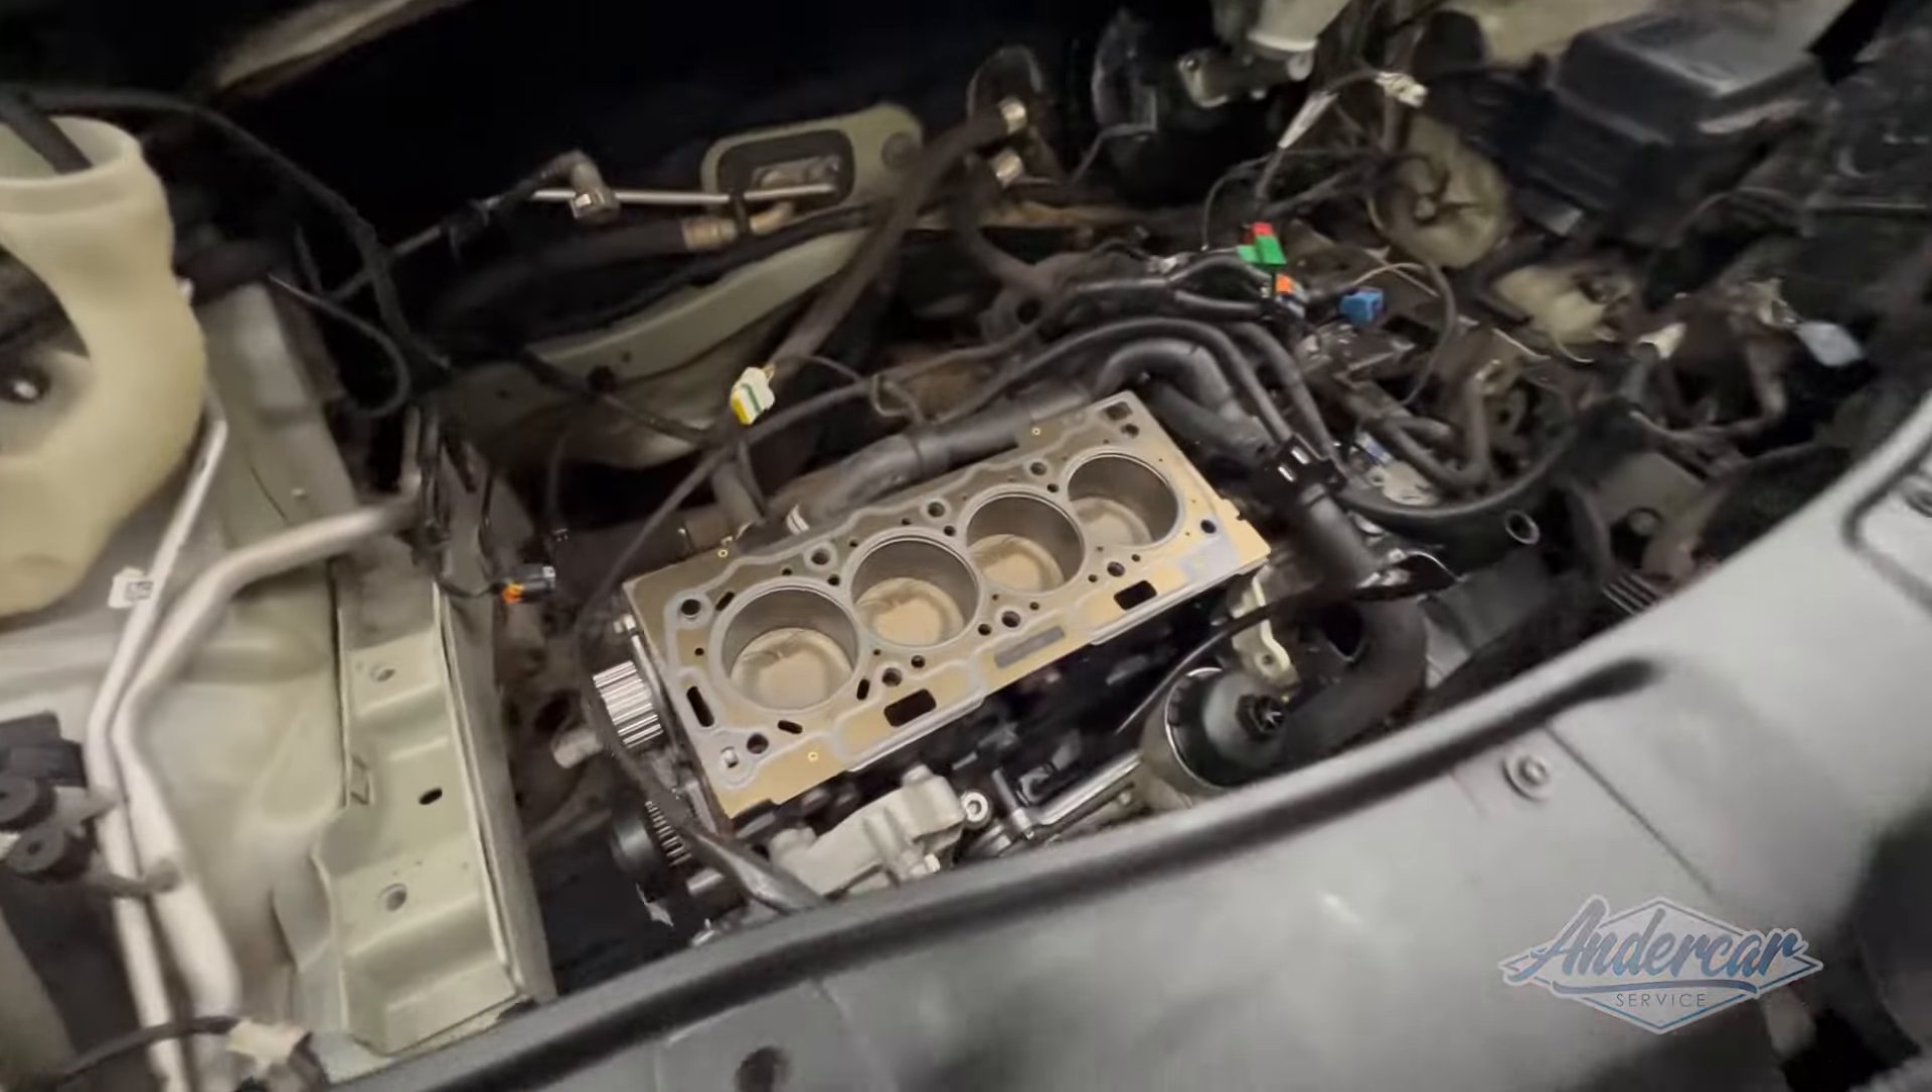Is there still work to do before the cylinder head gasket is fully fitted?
No.